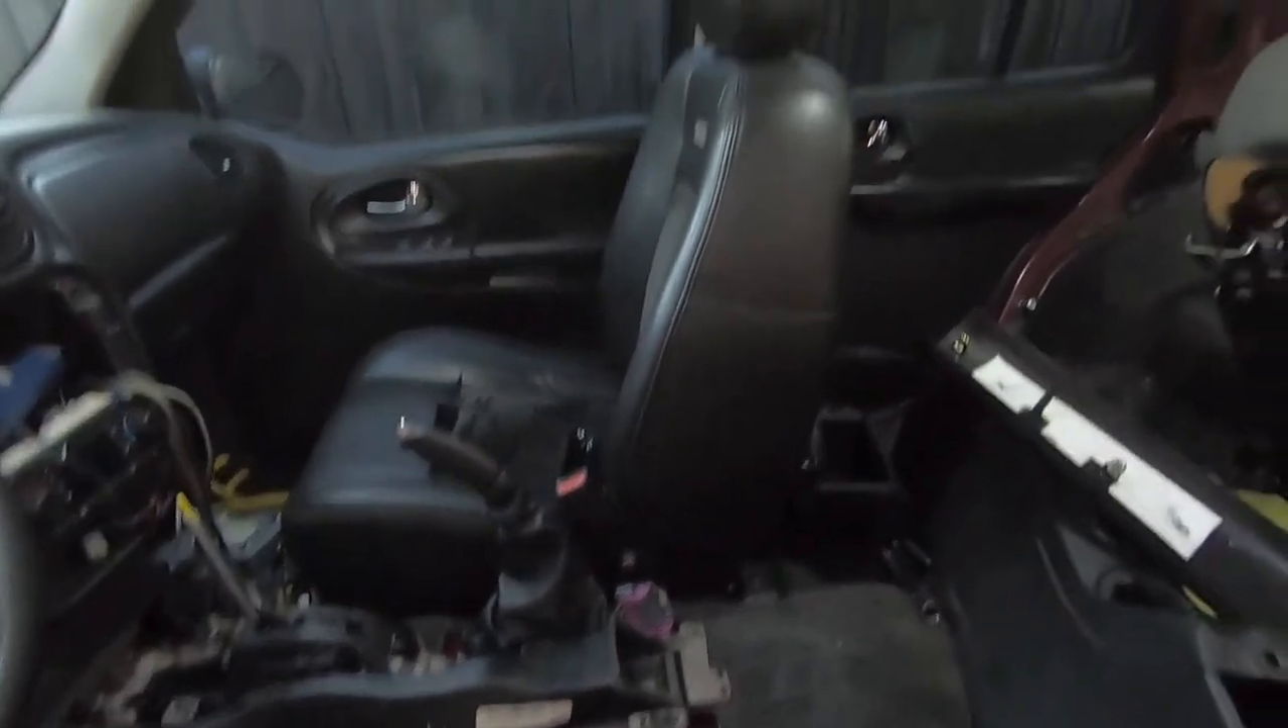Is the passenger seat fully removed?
No.